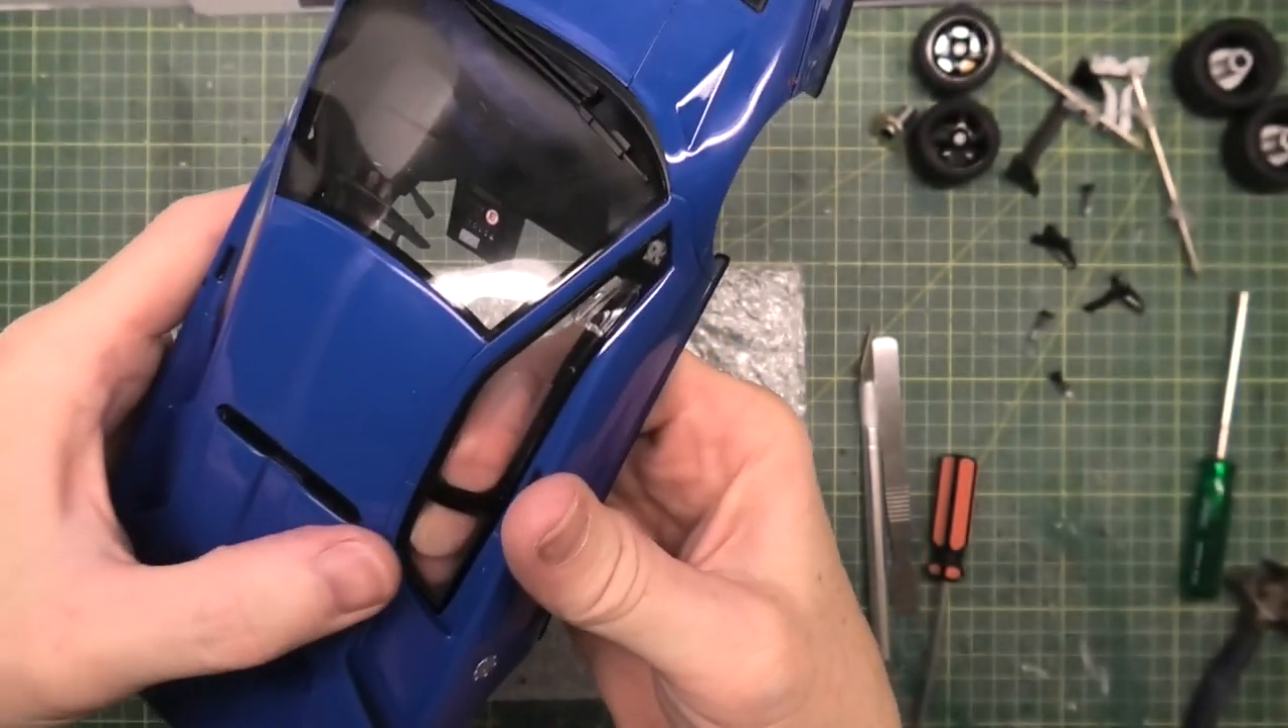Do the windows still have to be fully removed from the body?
Yes.